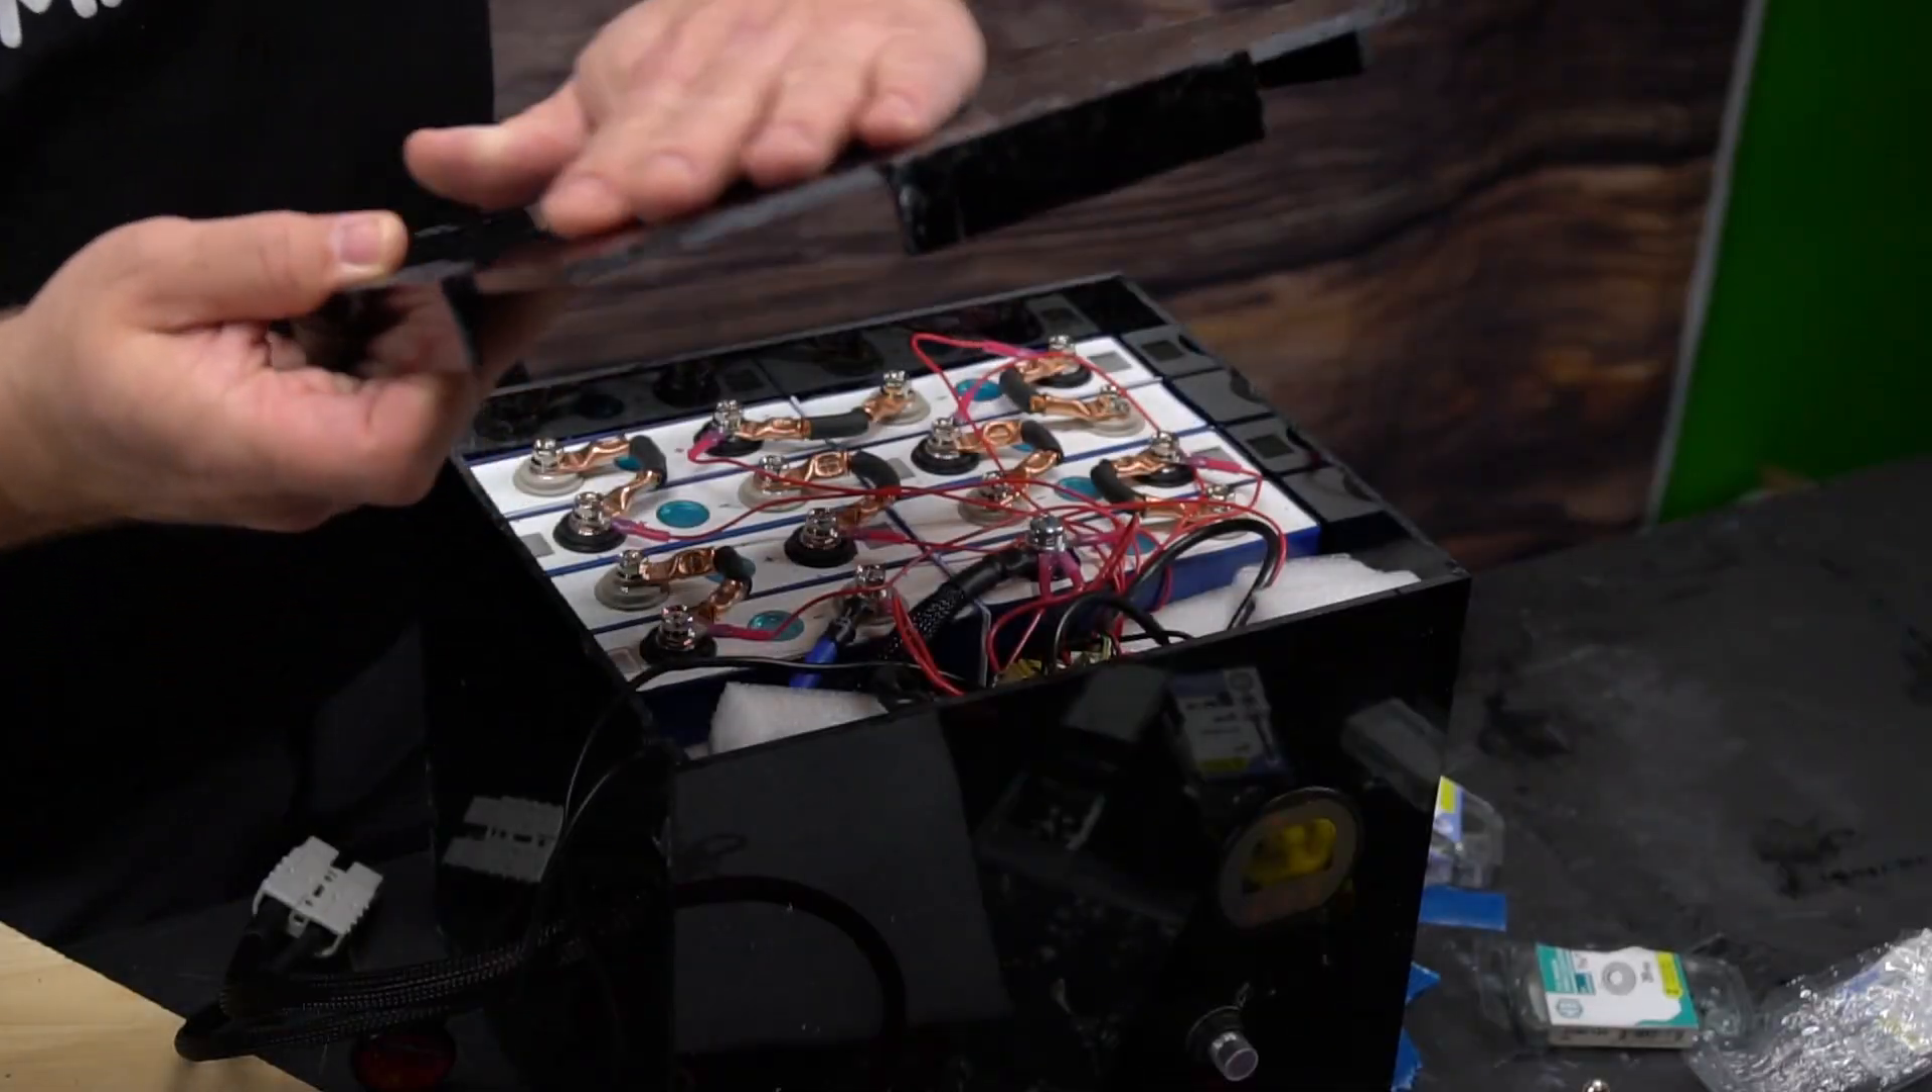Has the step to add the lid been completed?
No.